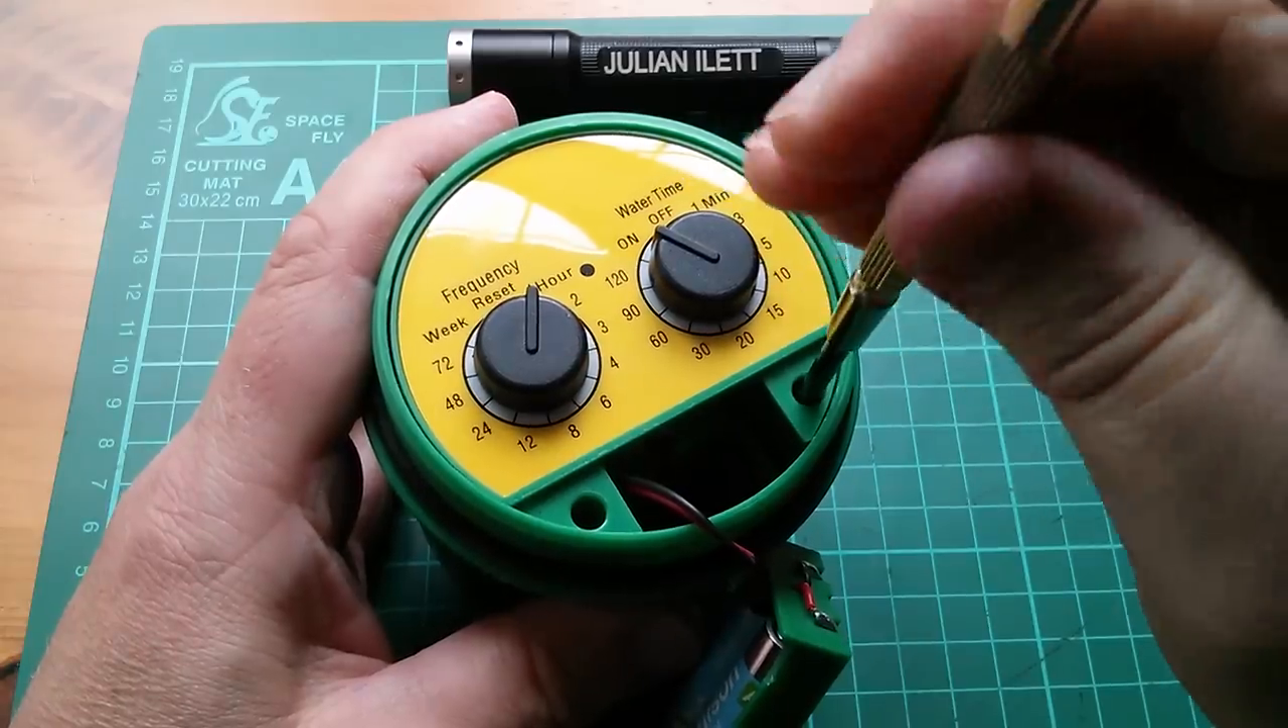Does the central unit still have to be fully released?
Yes.